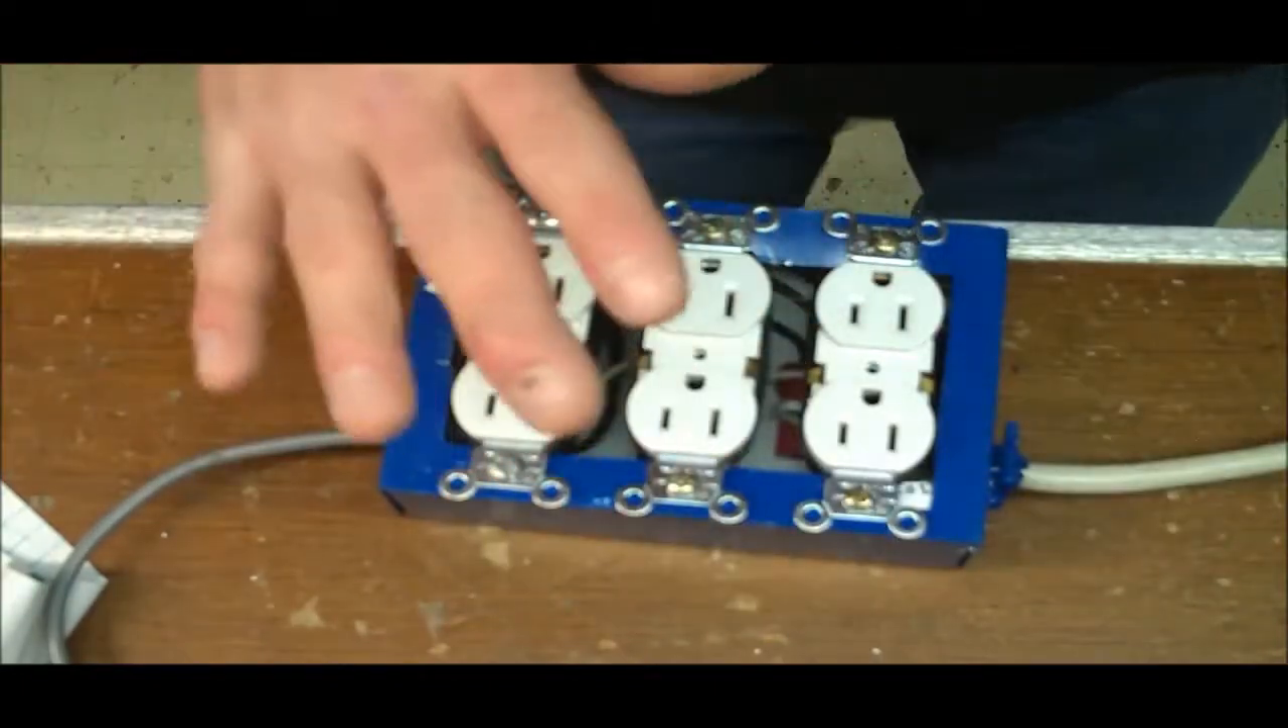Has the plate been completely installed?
No.